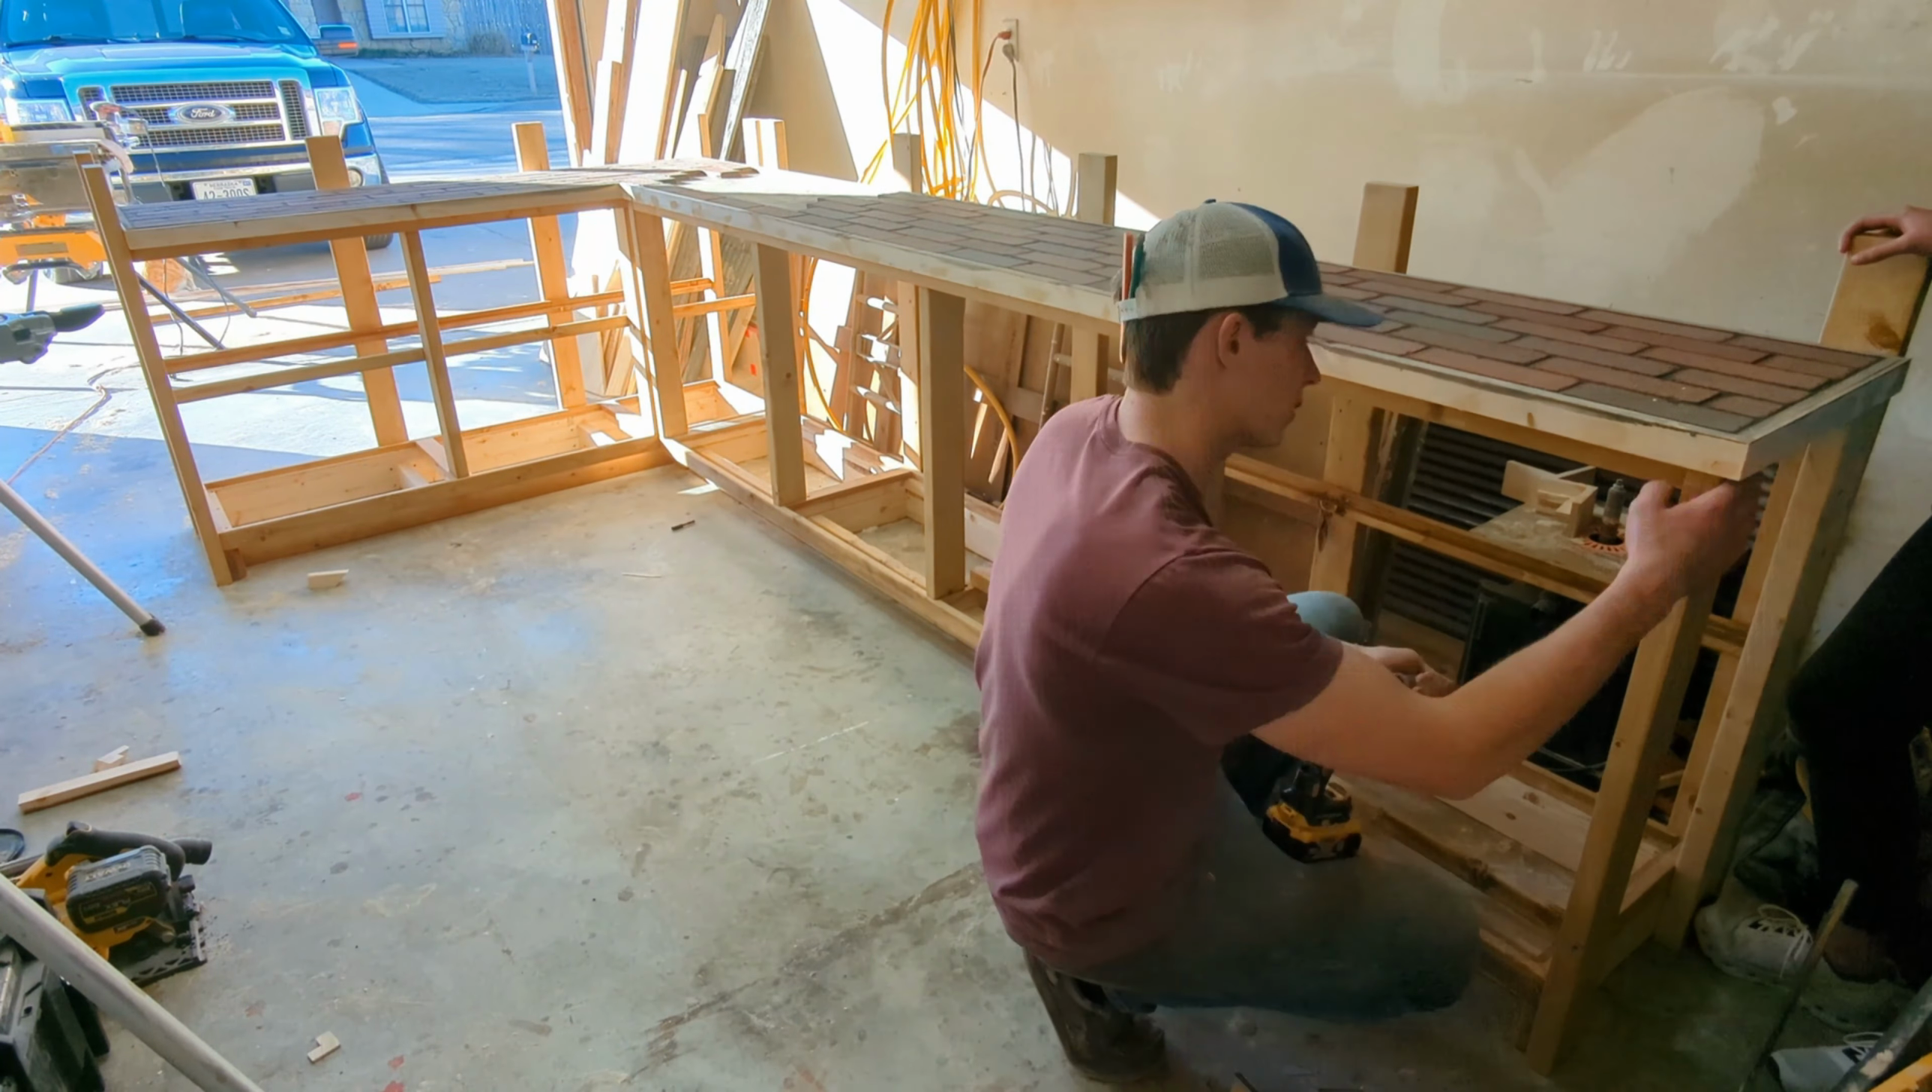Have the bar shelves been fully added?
No.